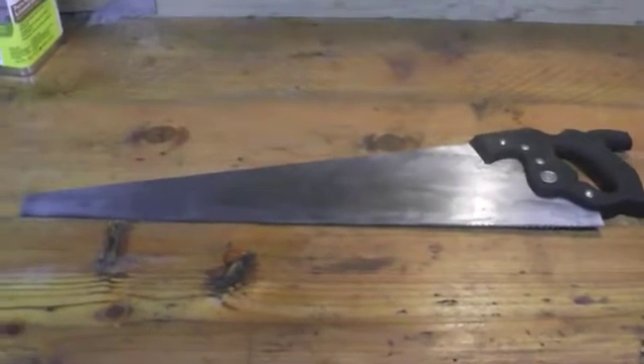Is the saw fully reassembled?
Yes.